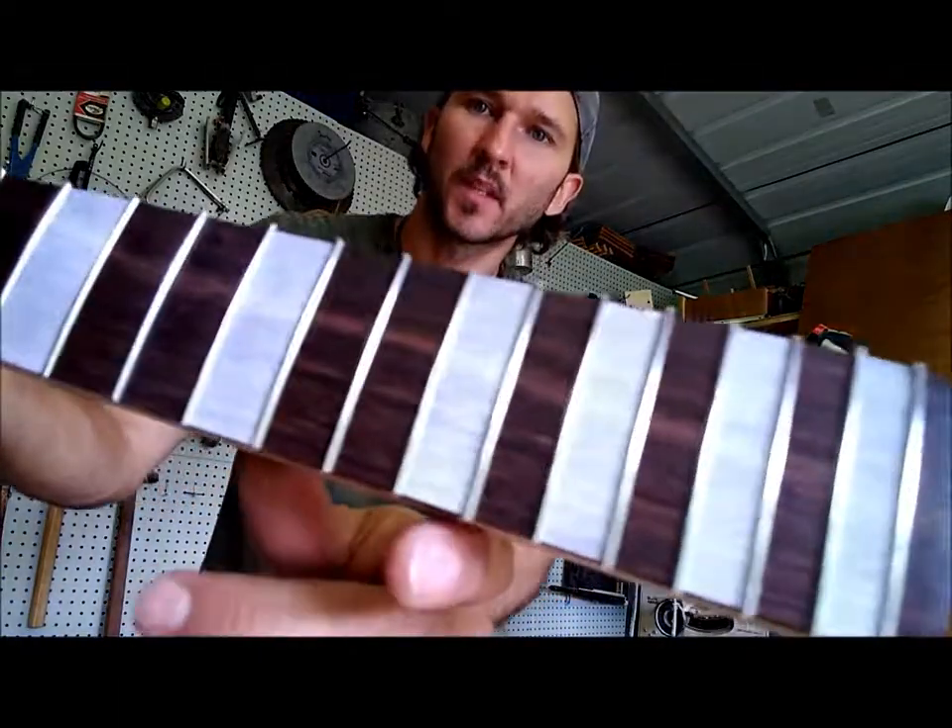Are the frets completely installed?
Yes.